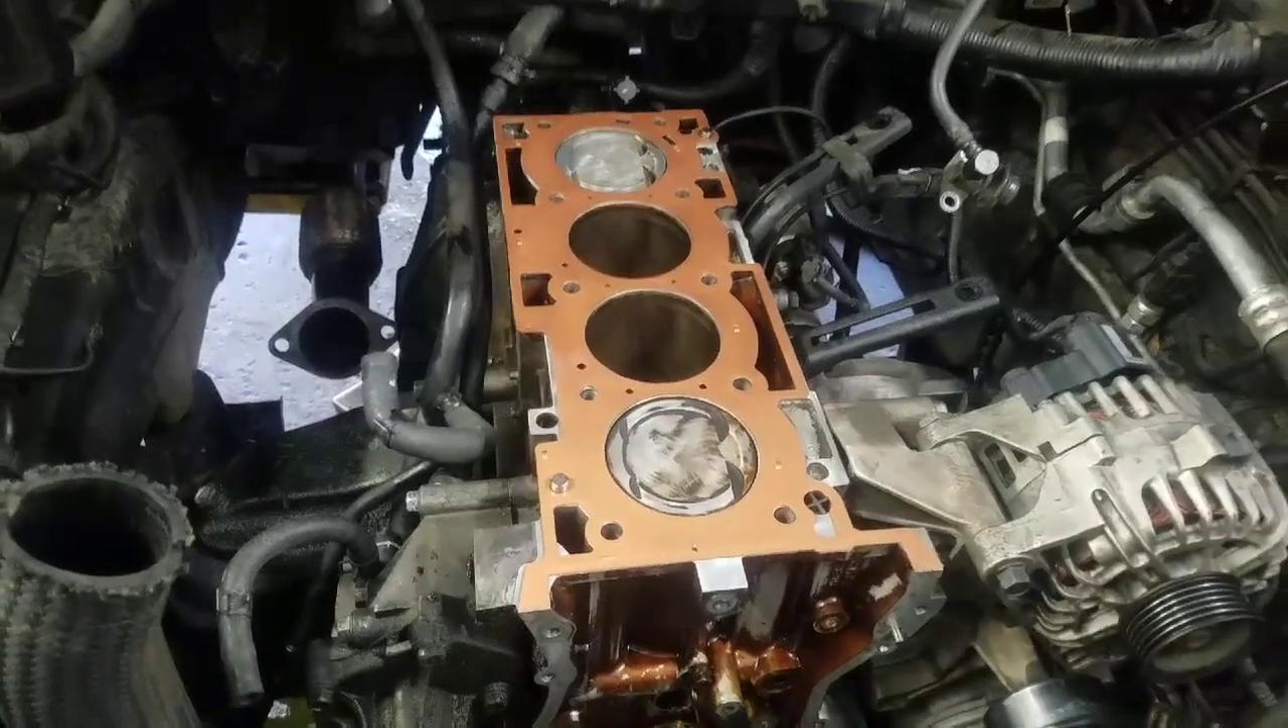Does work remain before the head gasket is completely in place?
No.